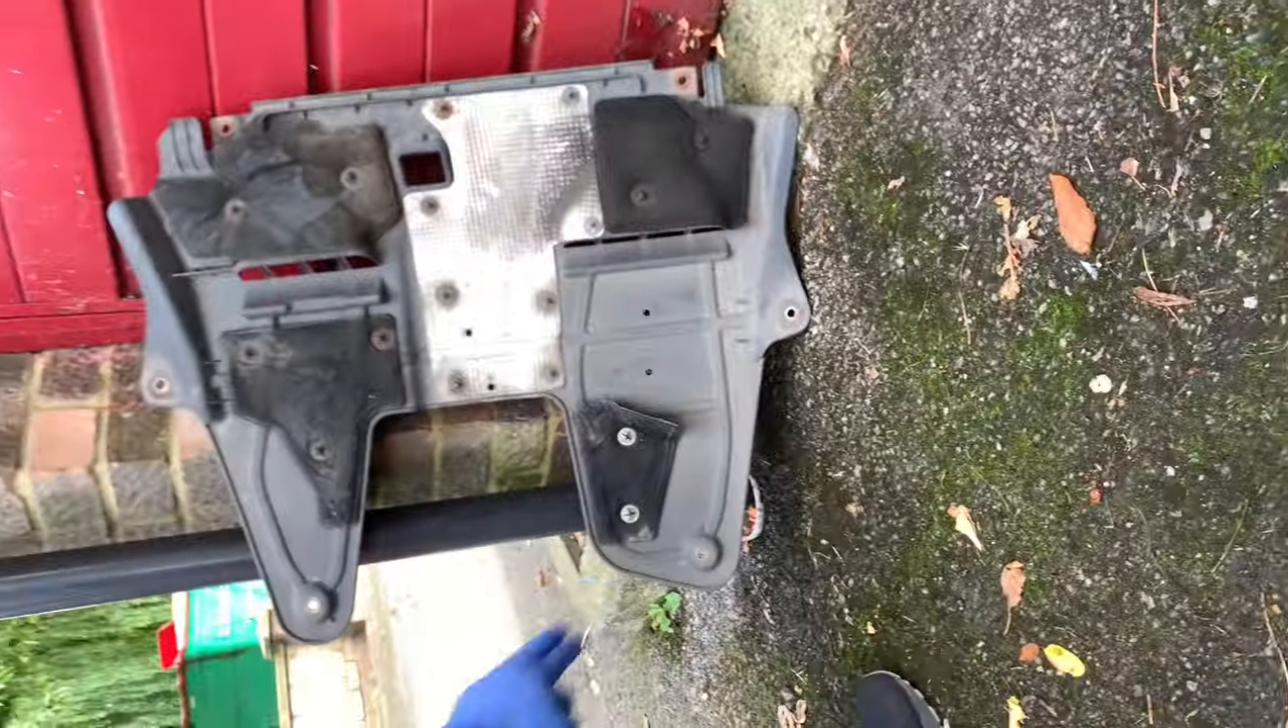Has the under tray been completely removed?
Yes.